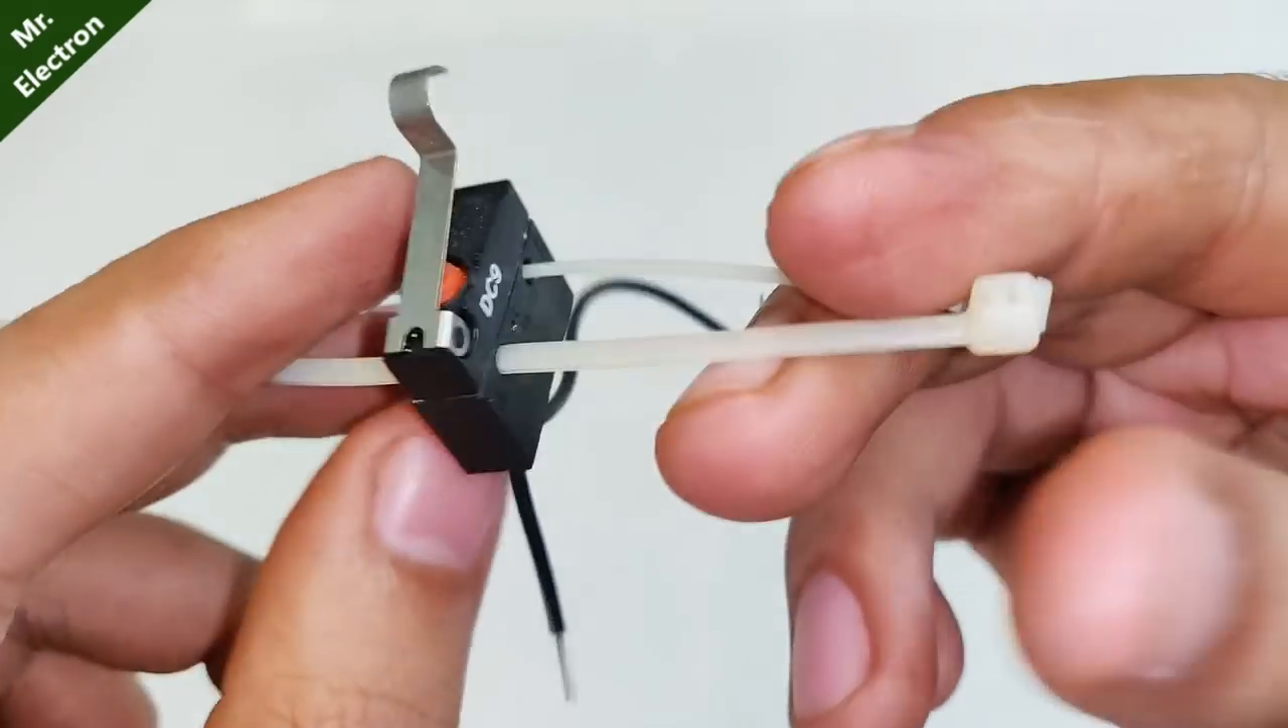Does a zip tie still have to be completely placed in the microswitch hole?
No.